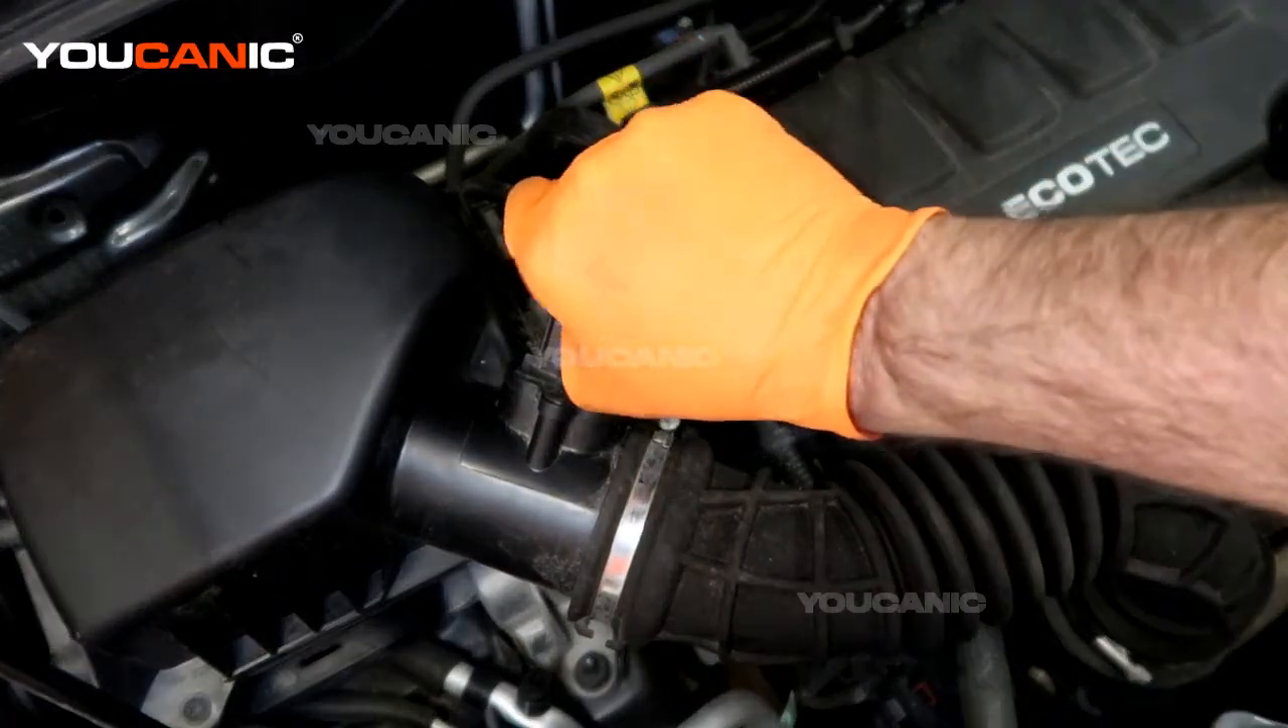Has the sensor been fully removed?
No.